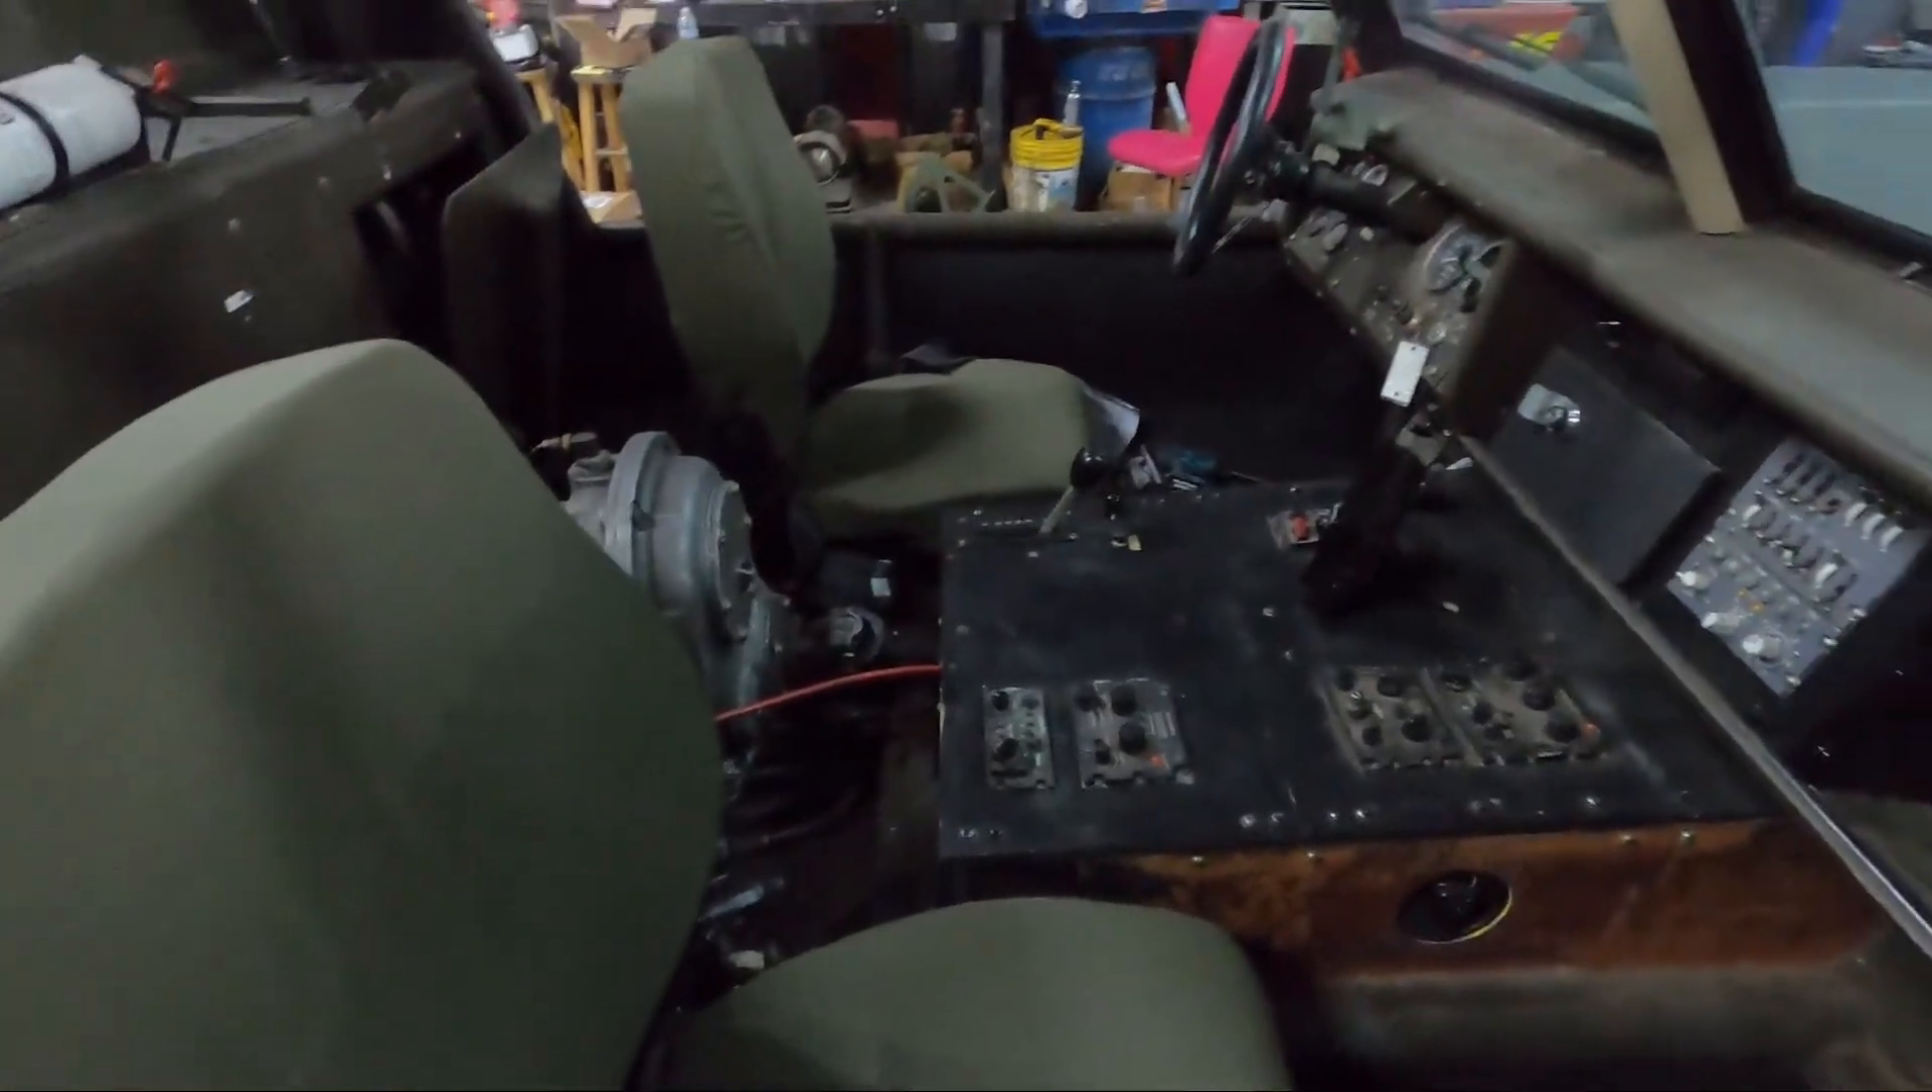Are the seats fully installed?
Yes.